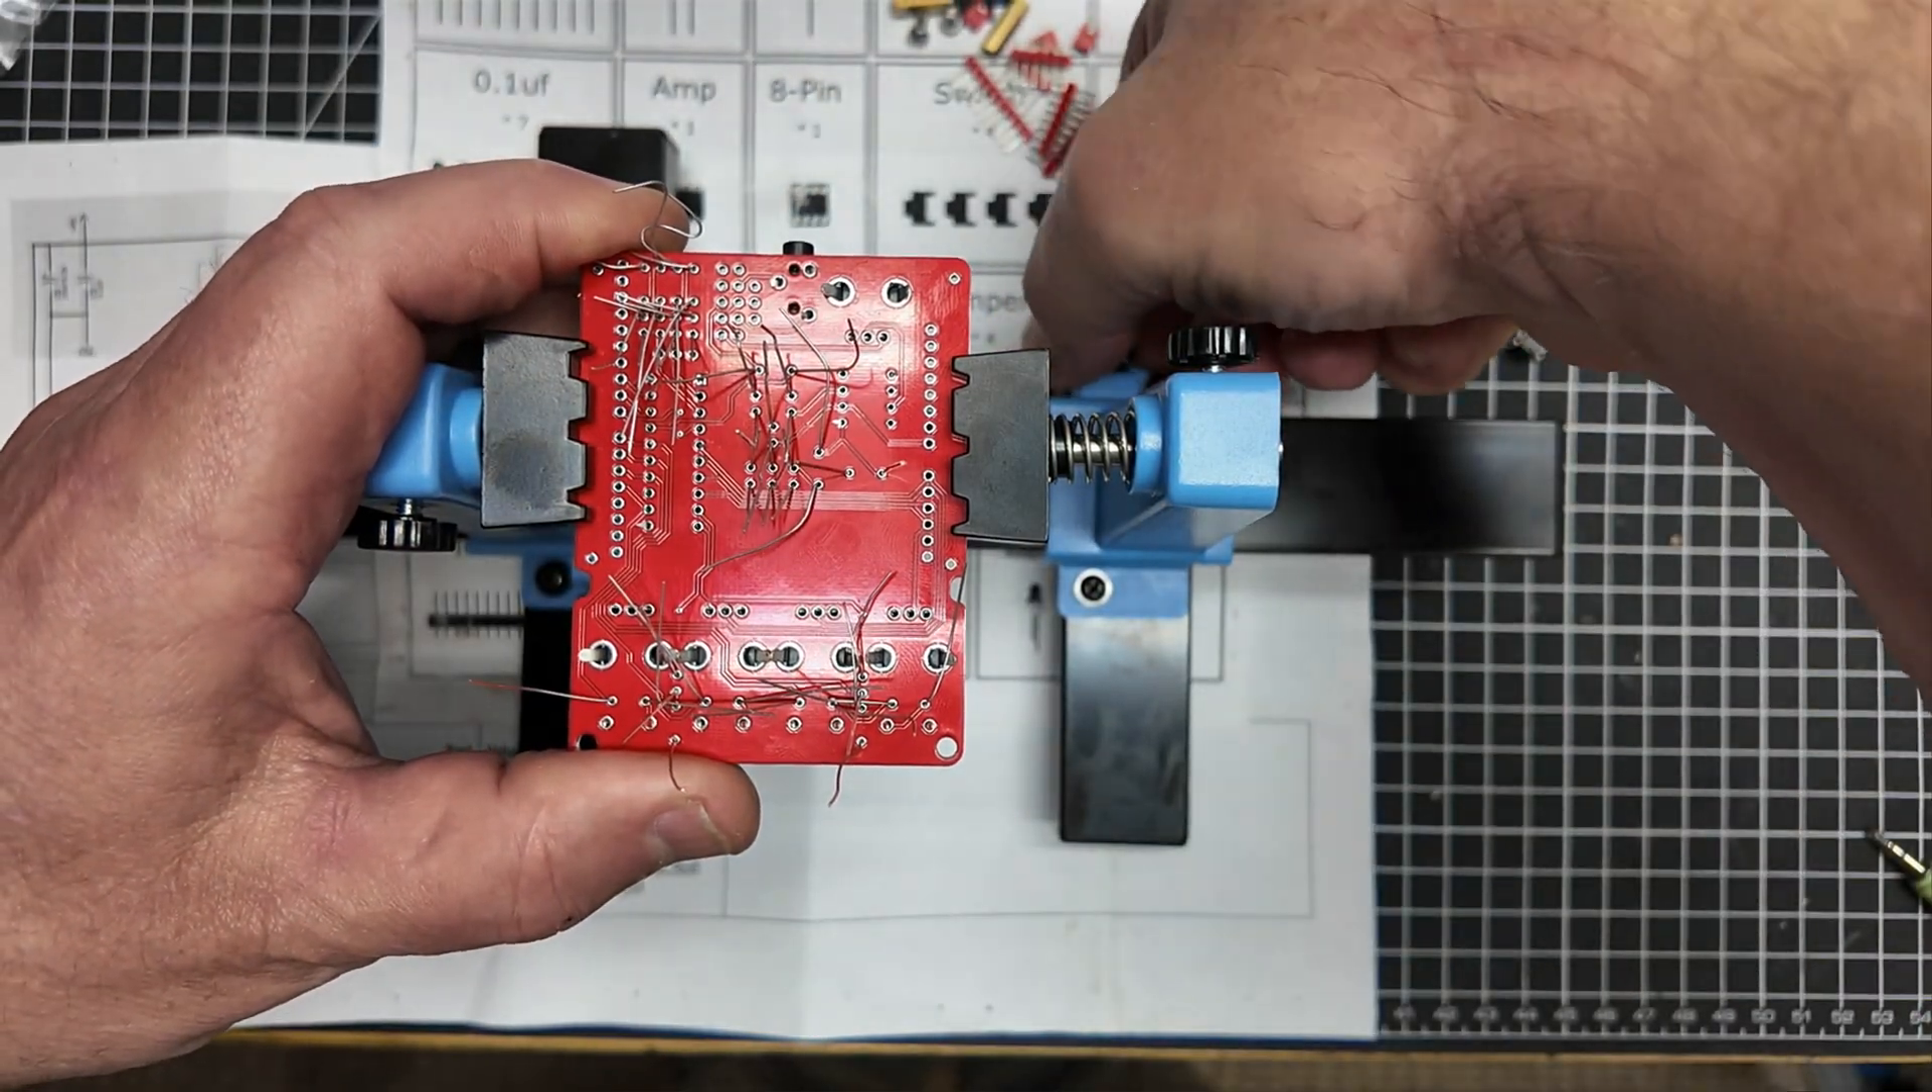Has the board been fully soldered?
No.